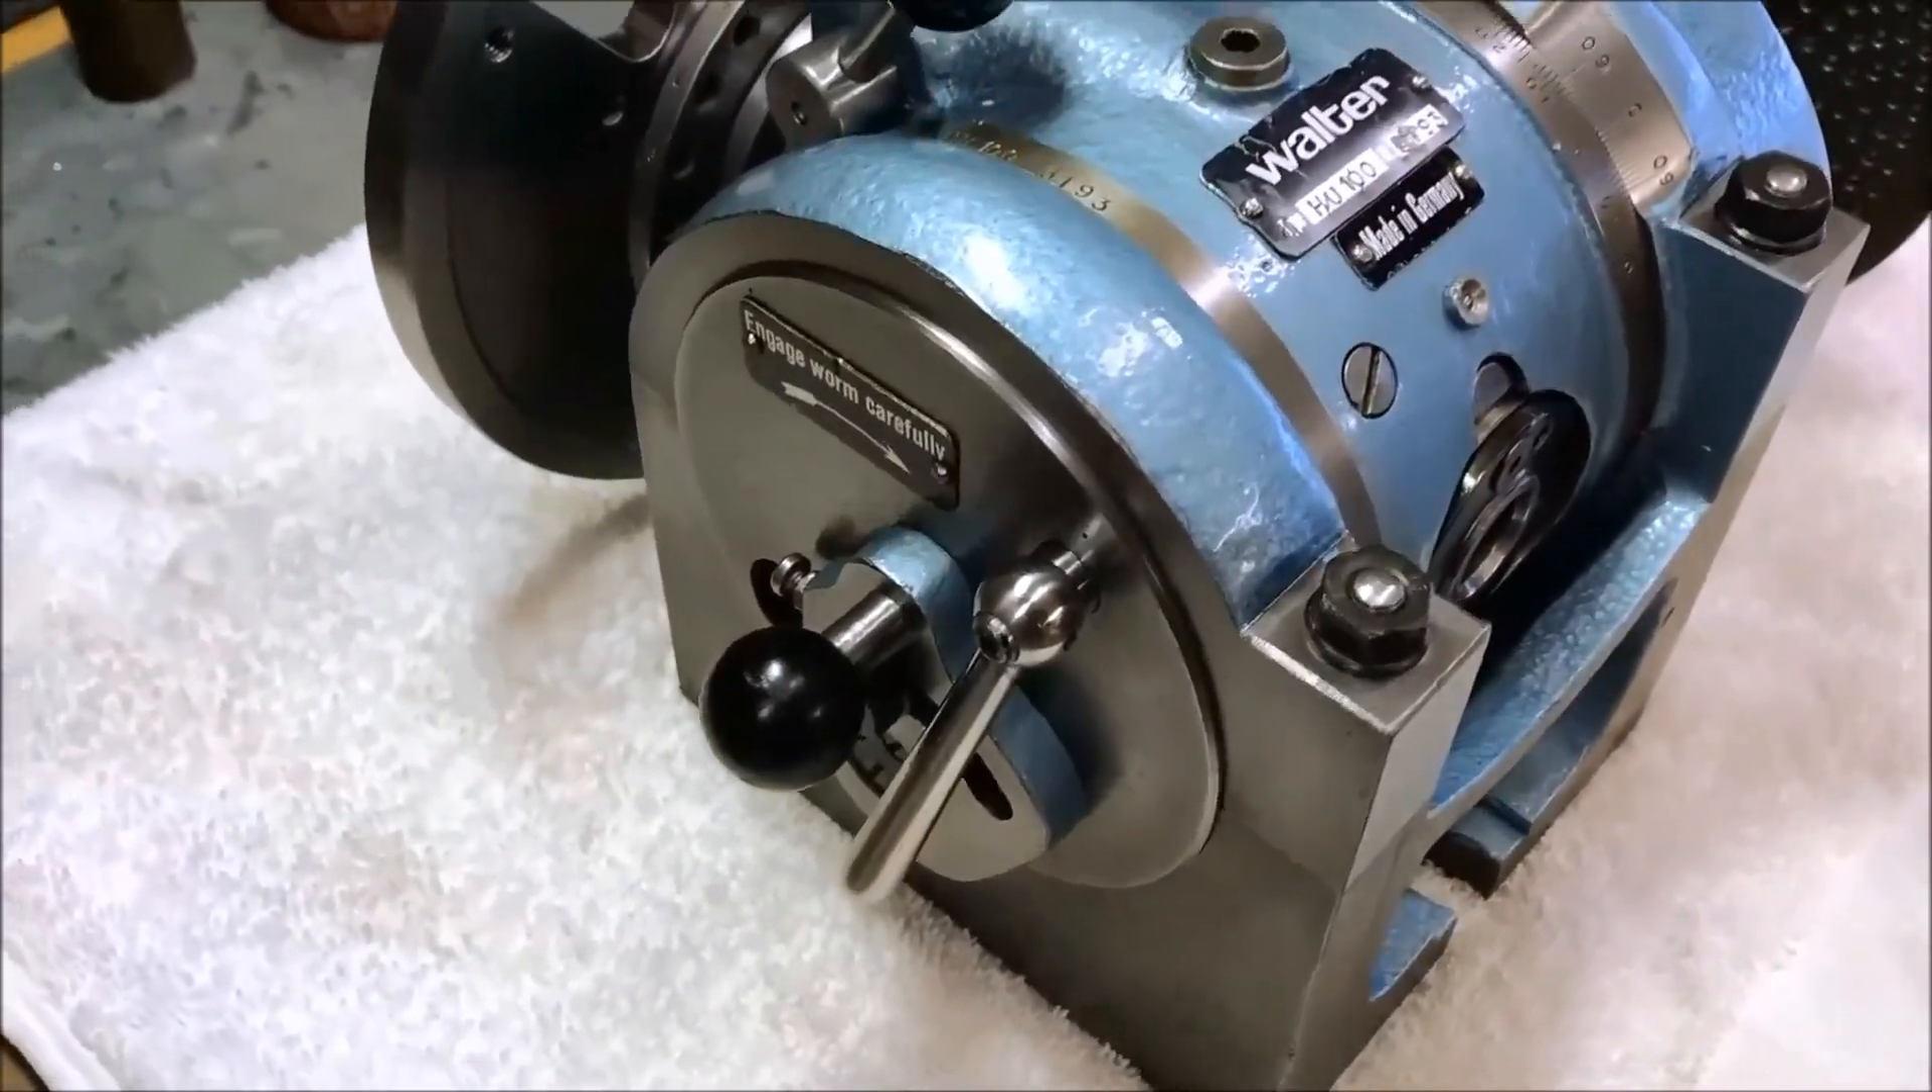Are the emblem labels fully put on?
Yes.